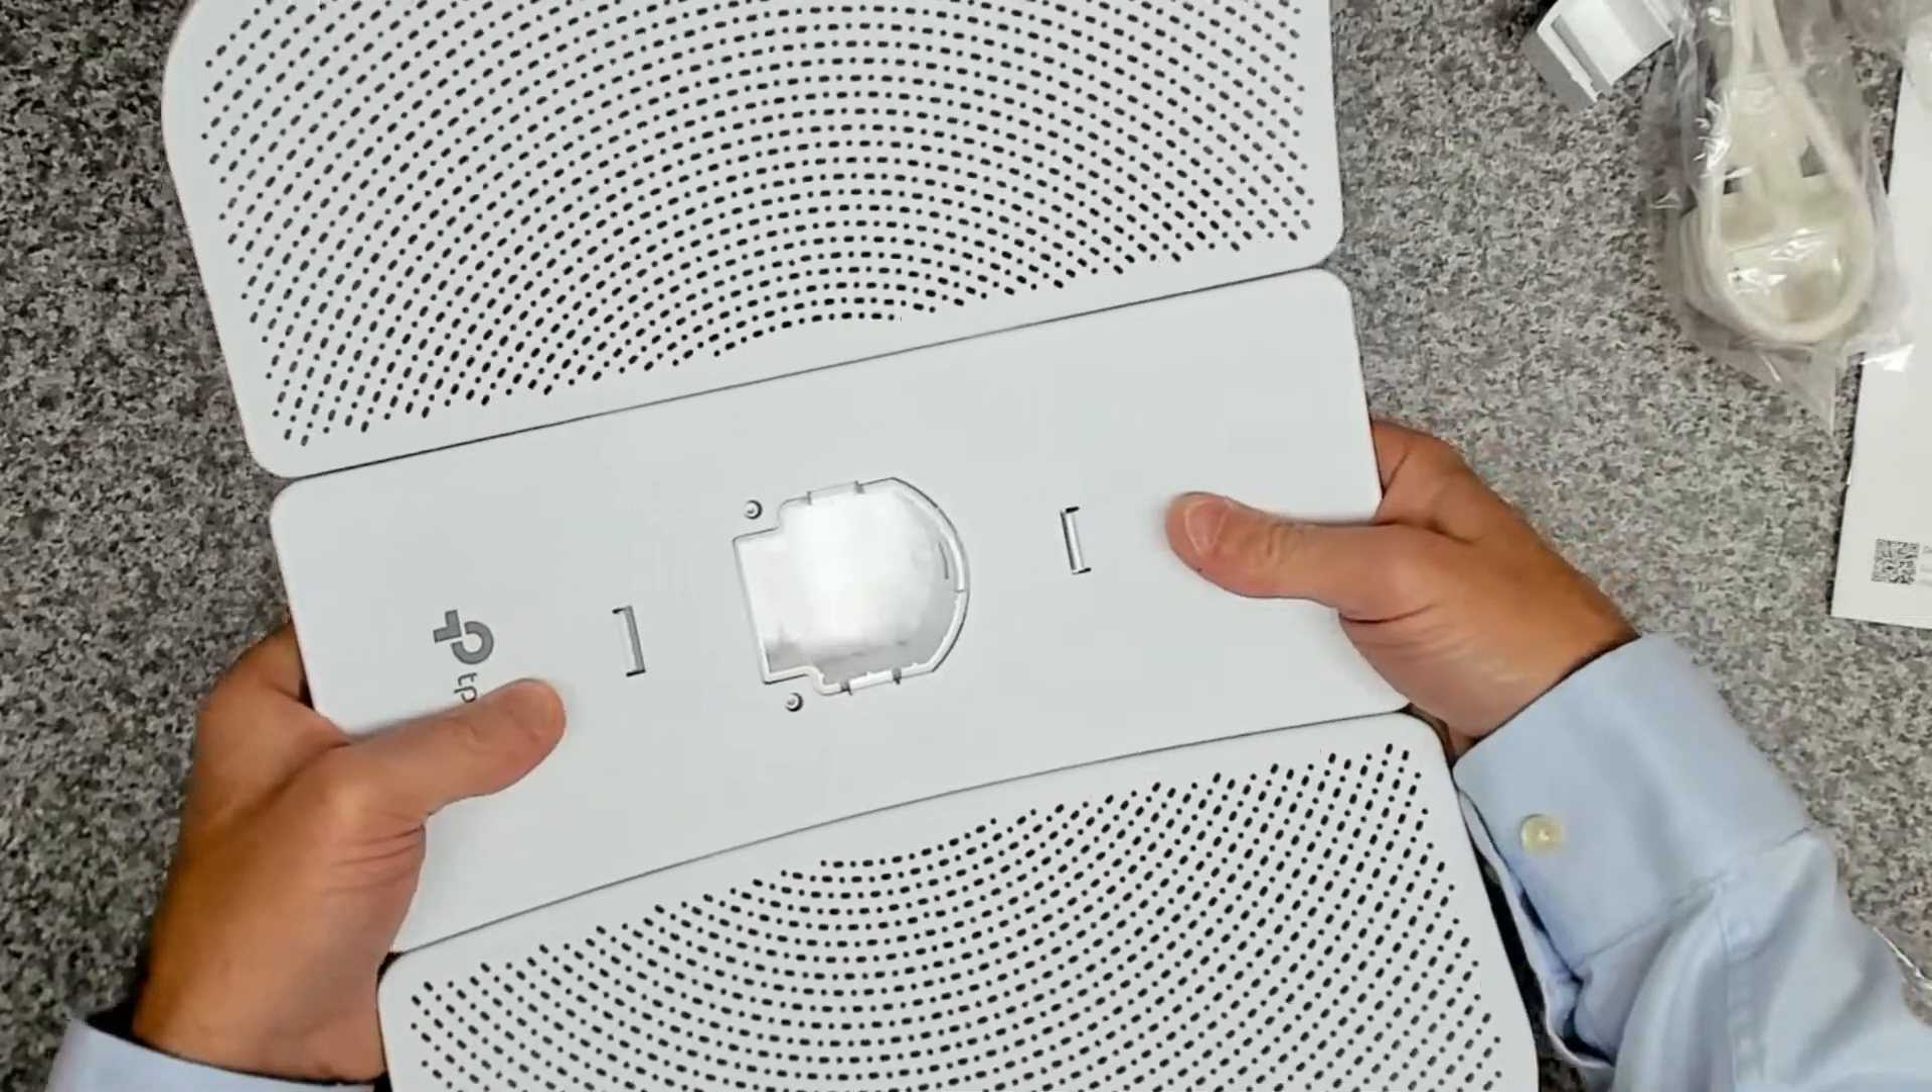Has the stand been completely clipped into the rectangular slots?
No.